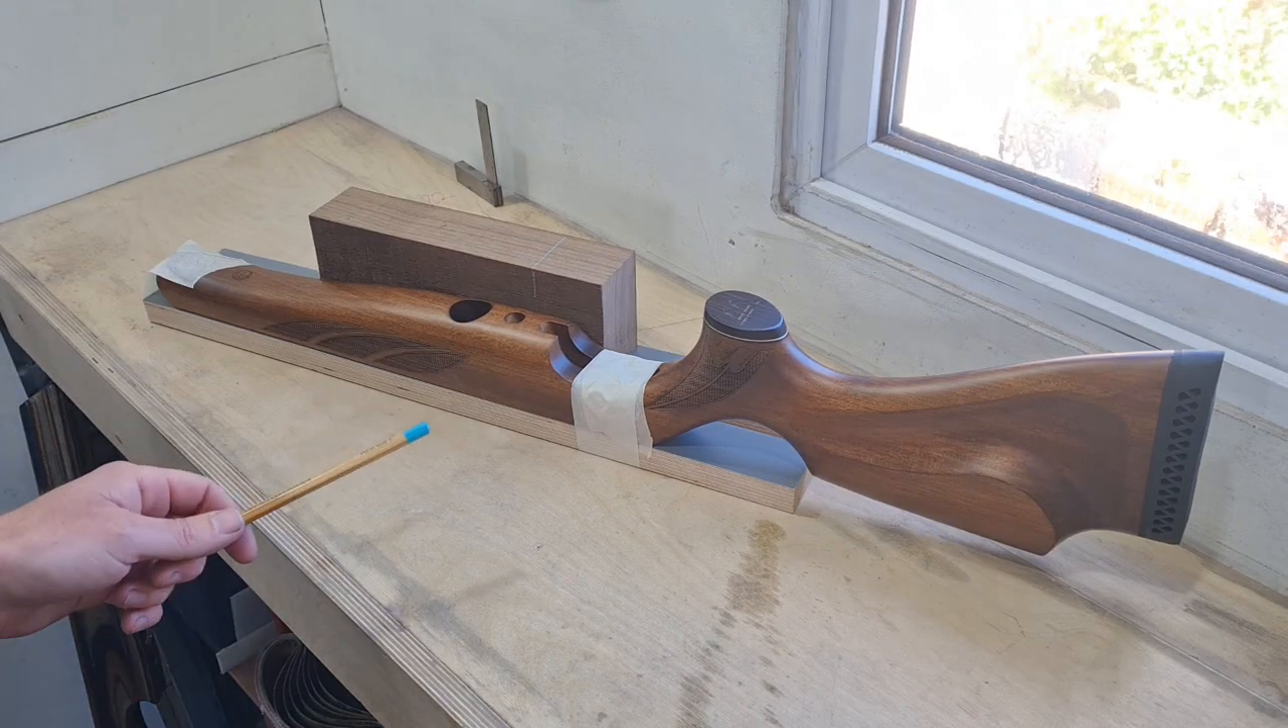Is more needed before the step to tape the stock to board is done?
No.